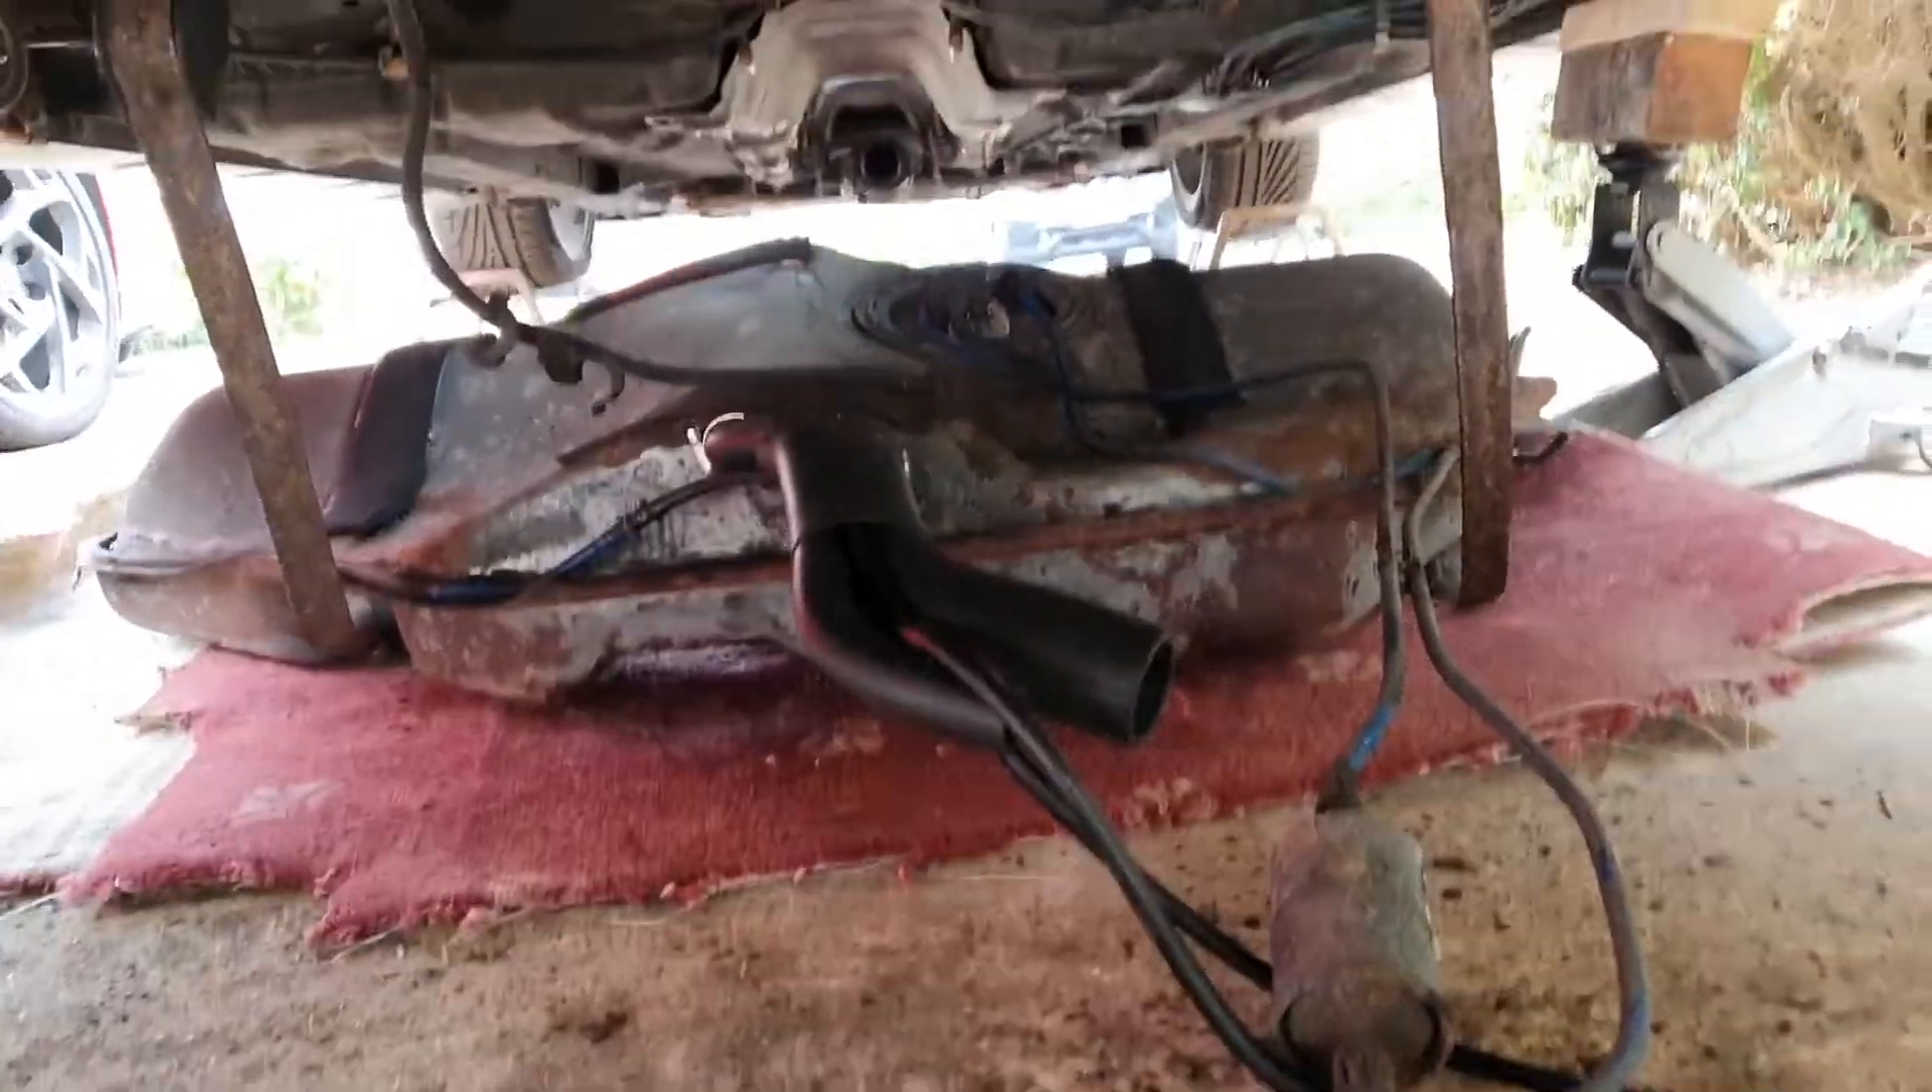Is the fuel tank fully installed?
No.